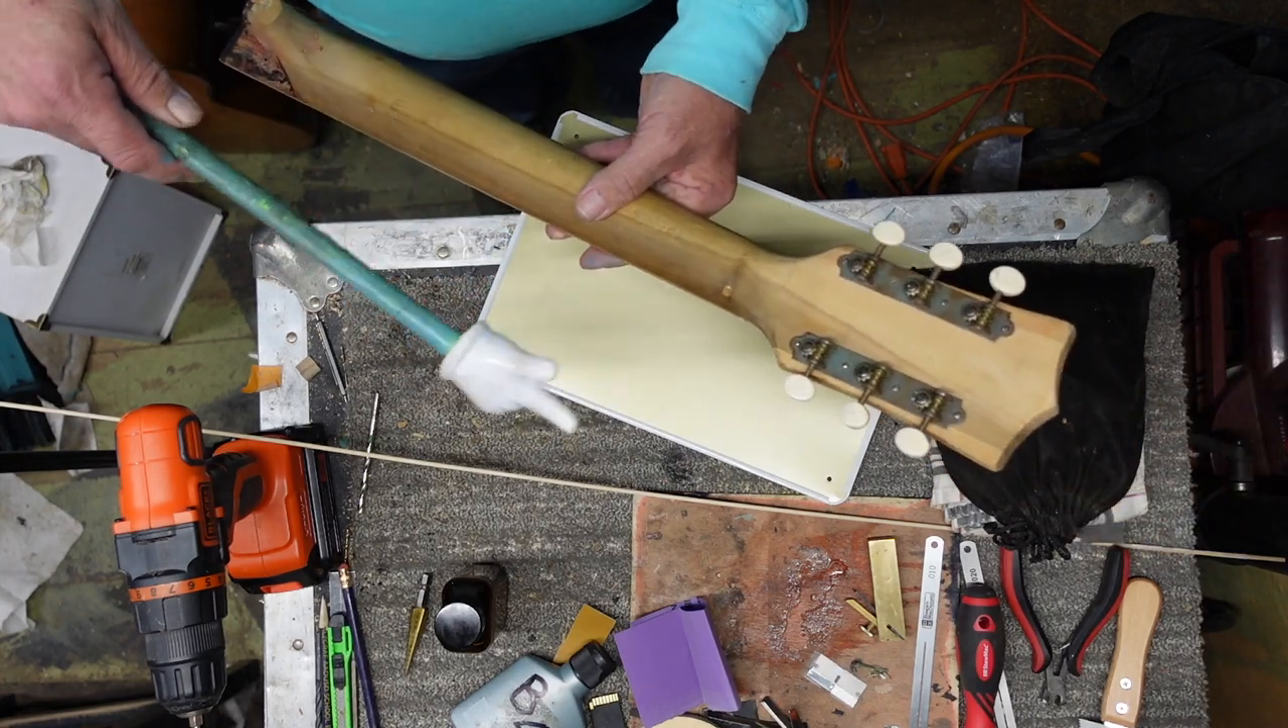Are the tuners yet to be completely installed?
No.